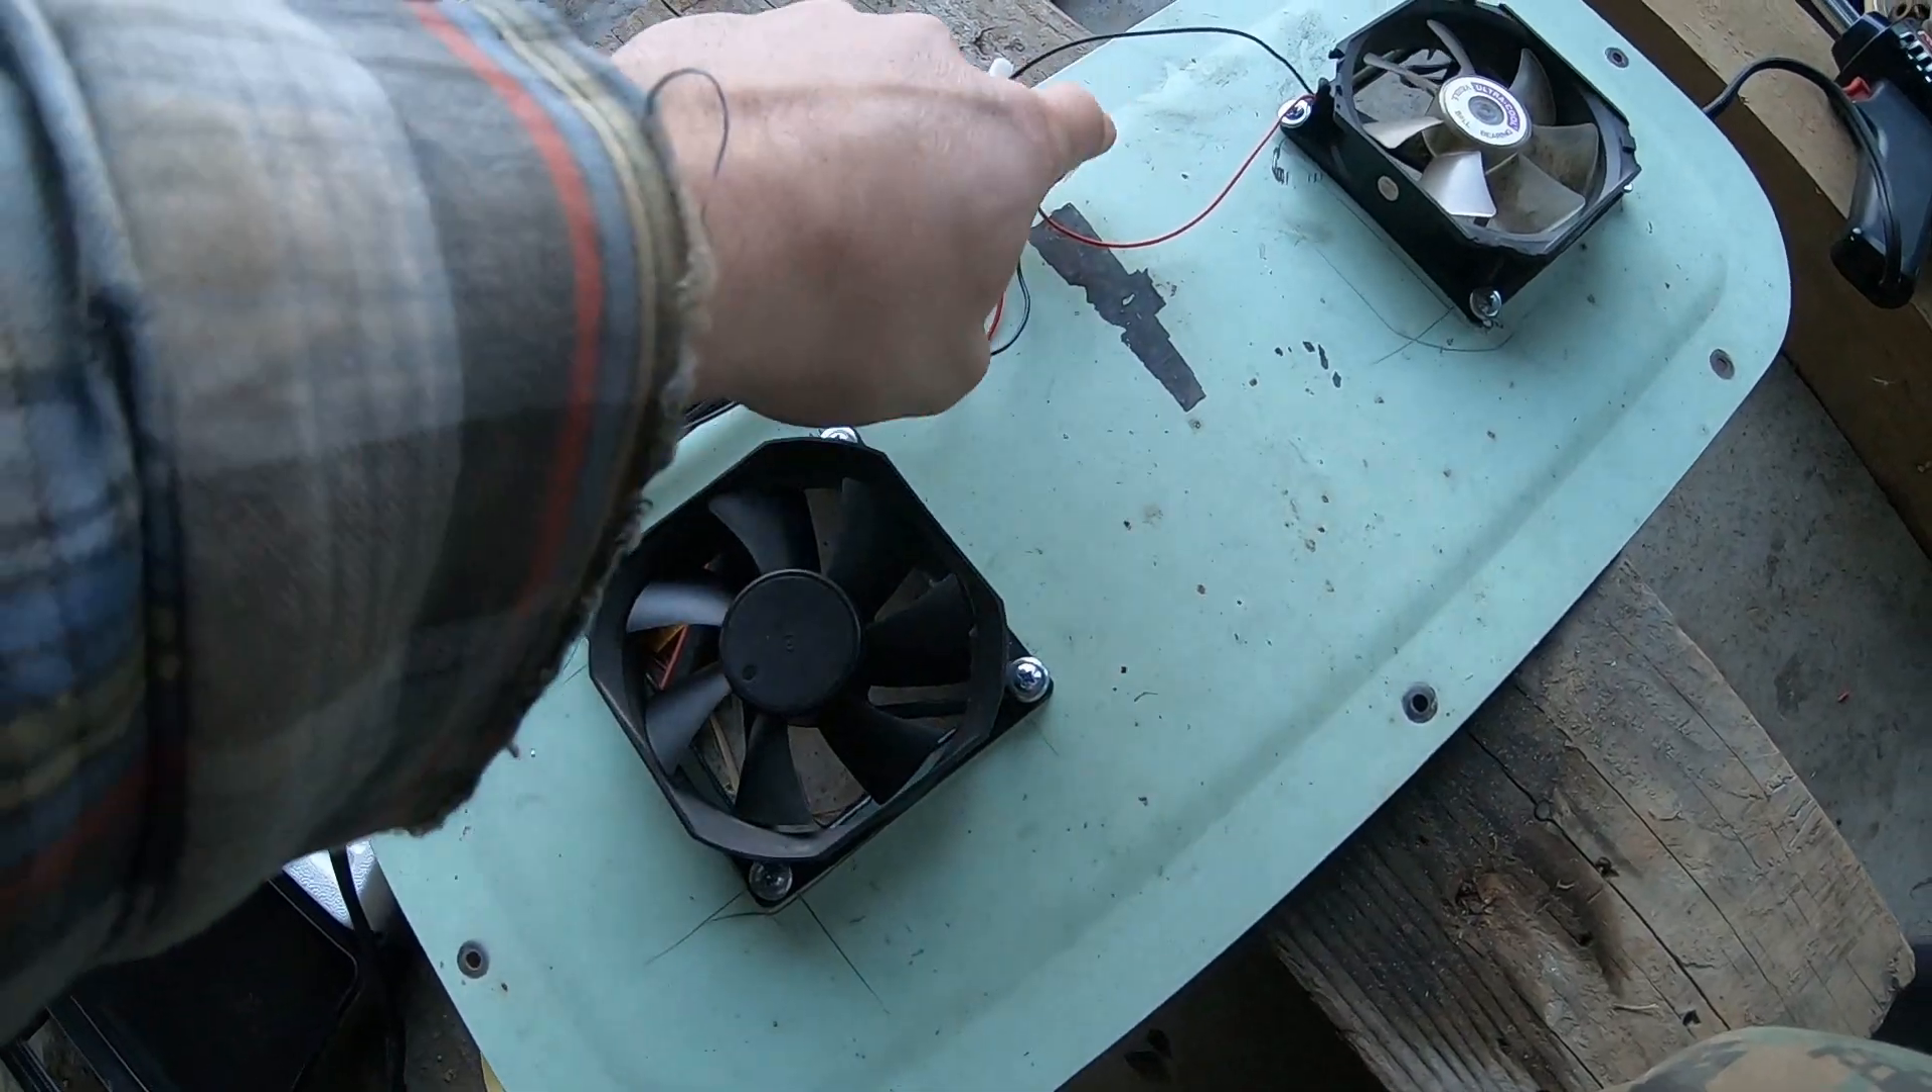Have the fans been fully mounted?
Yes.